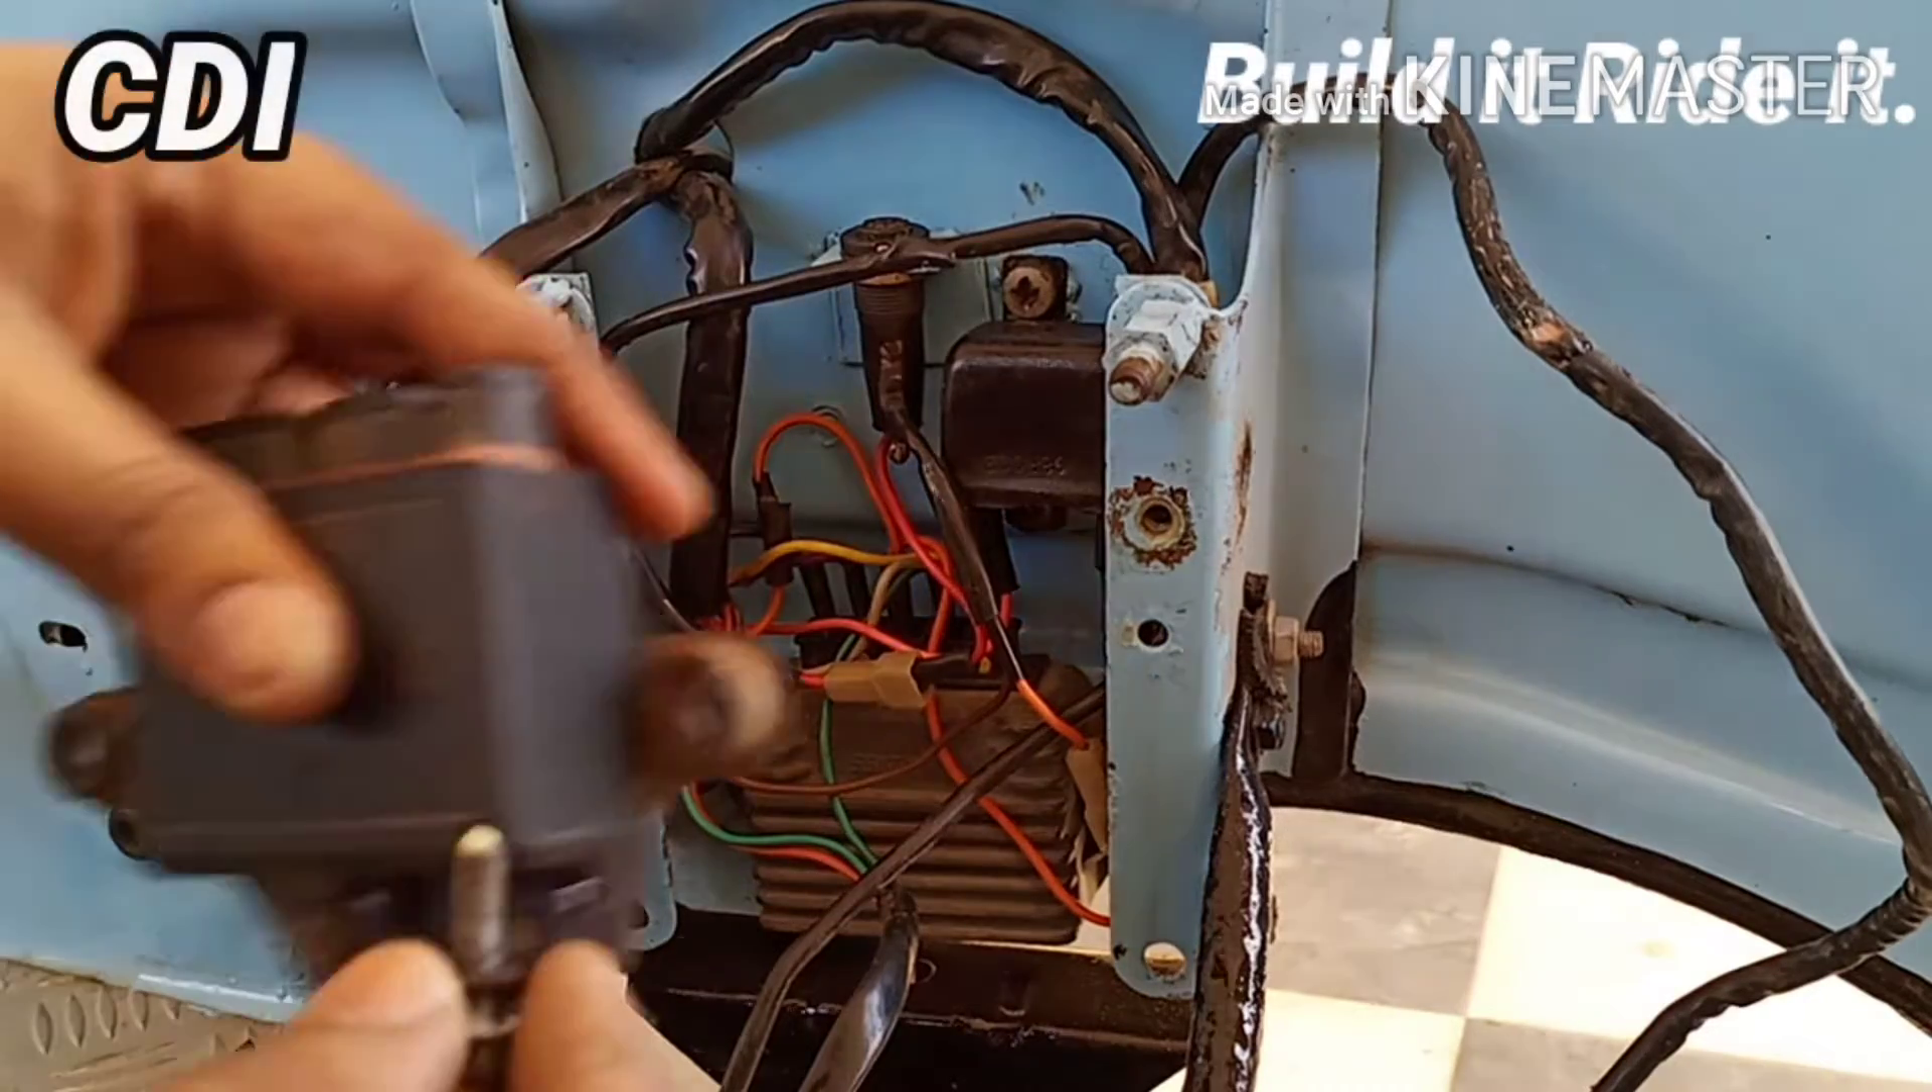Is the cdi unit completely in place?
No.